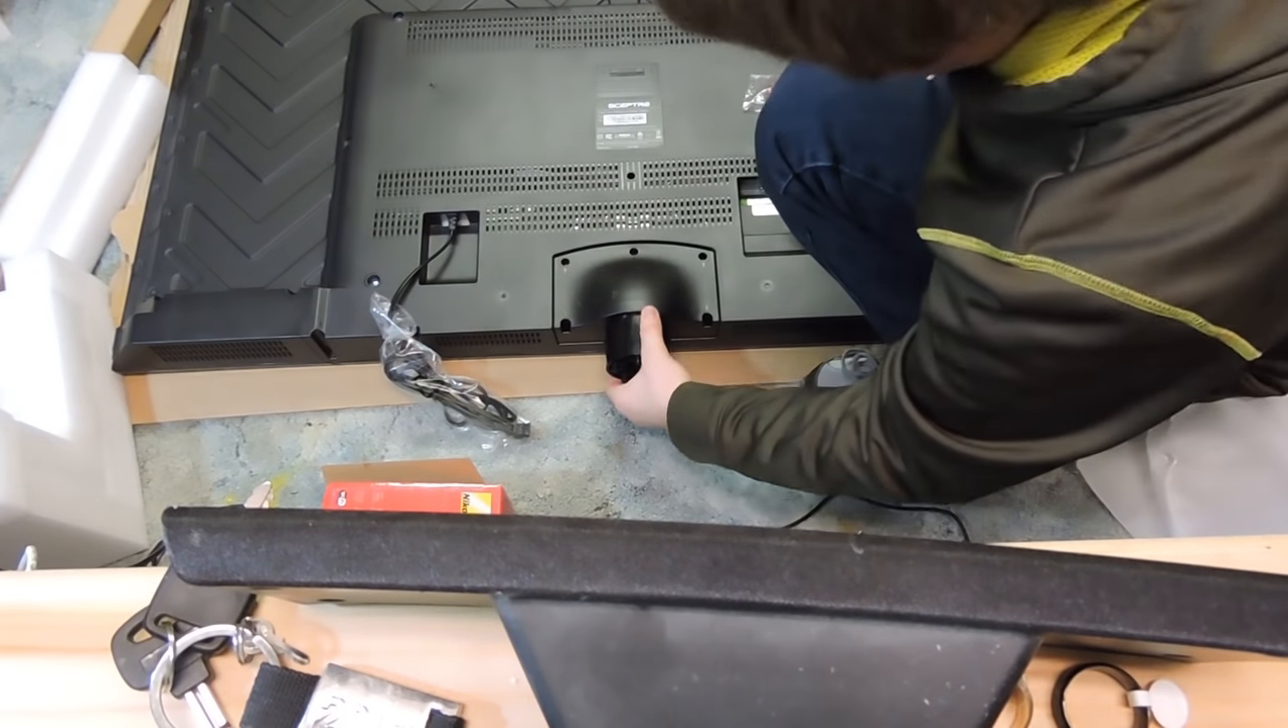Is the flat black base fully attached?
No.